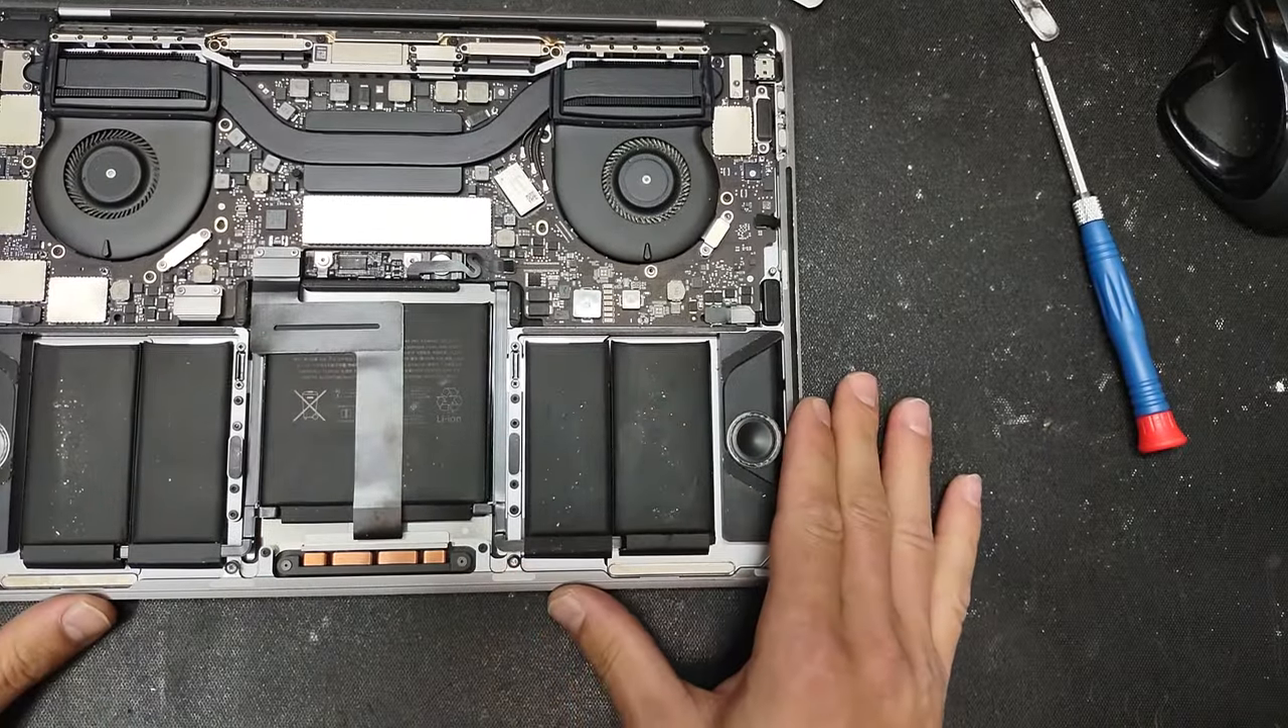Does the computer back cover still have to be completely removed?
No.